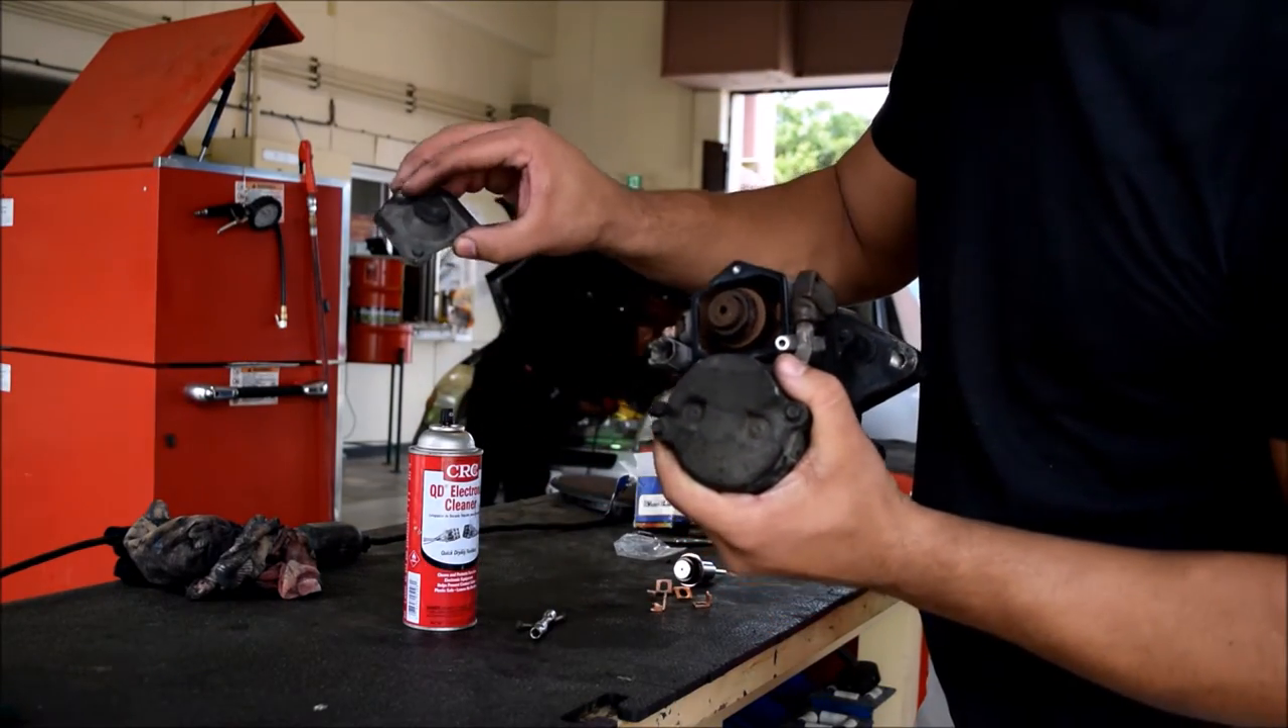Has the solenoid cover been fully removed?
Yes.